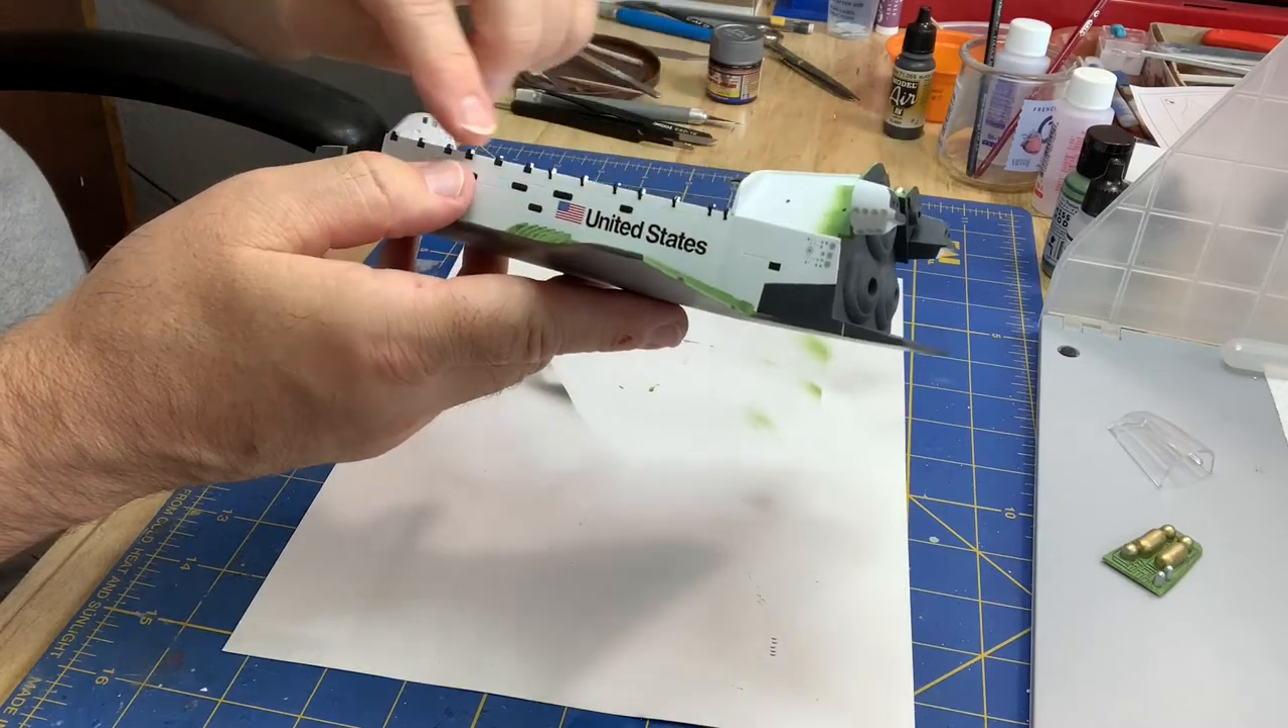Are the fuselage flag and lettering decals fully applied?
Yes.